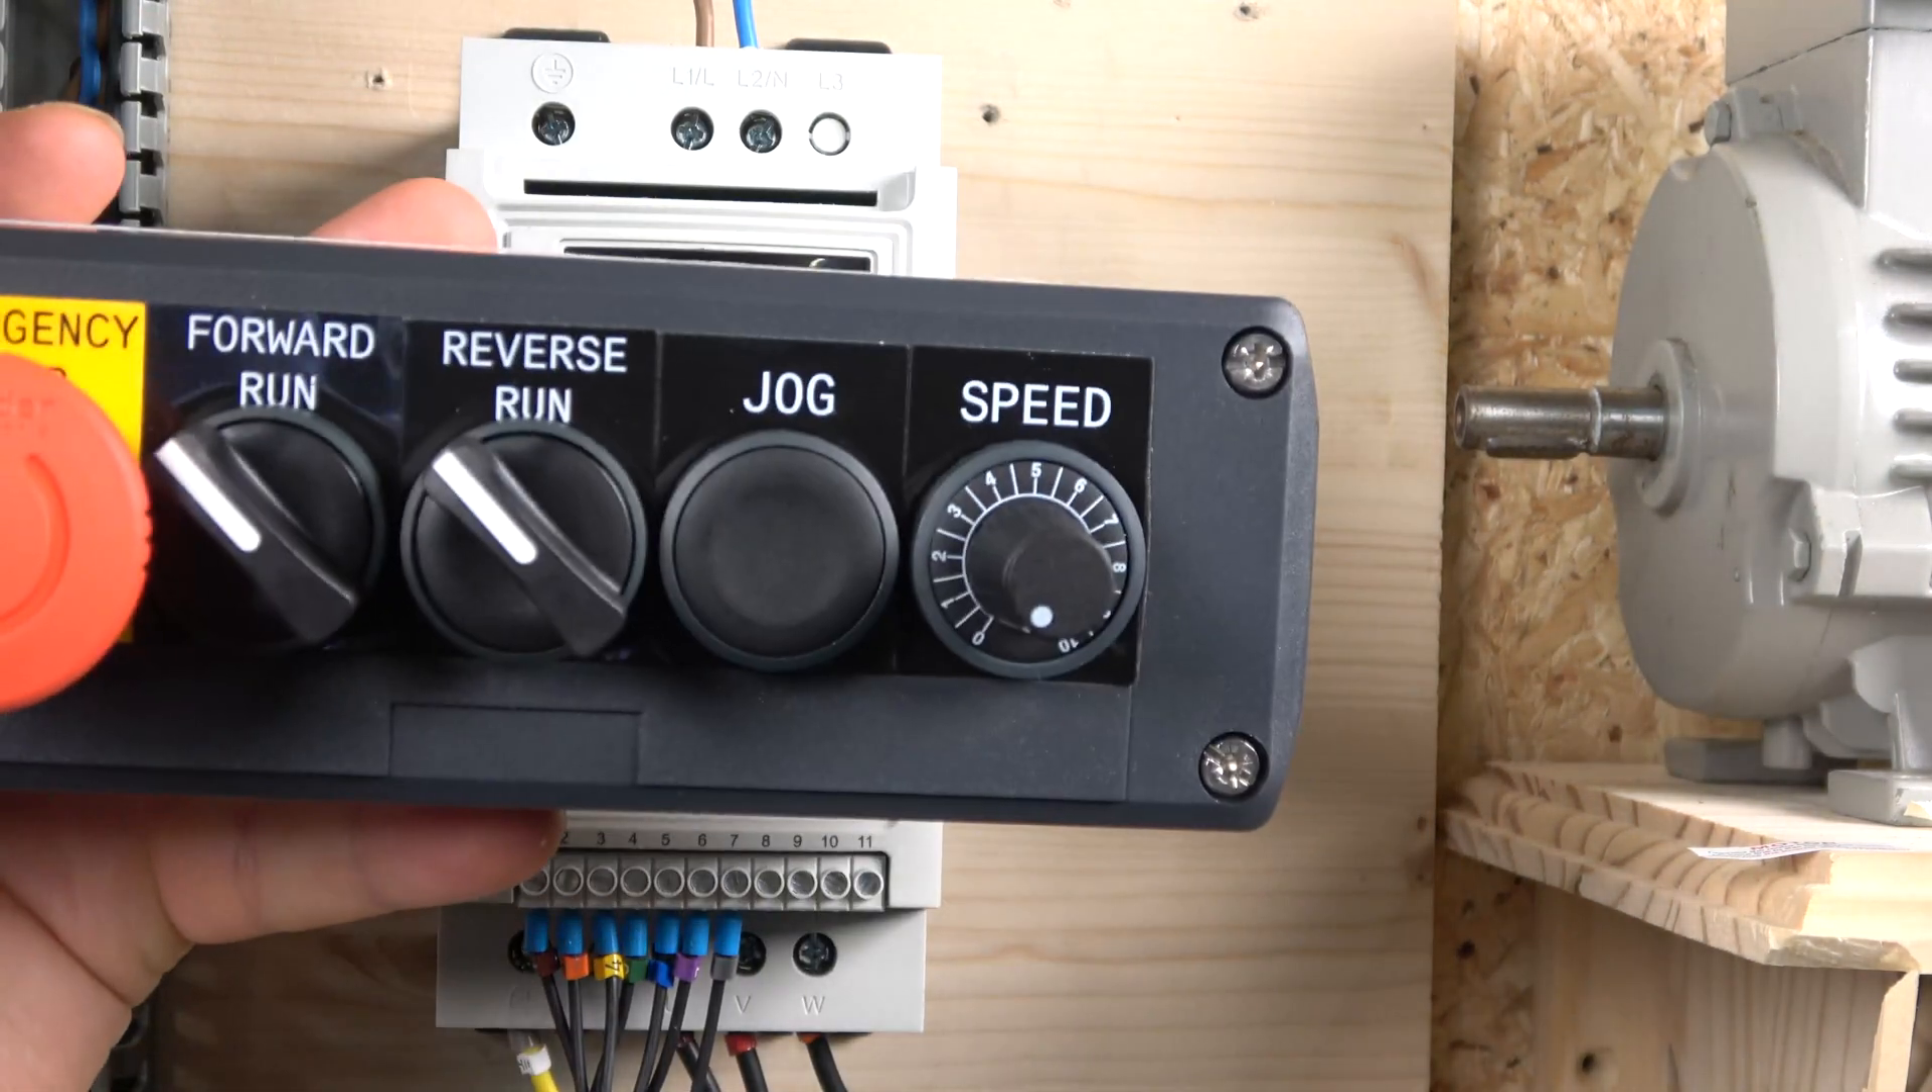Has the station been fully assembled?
Yes.